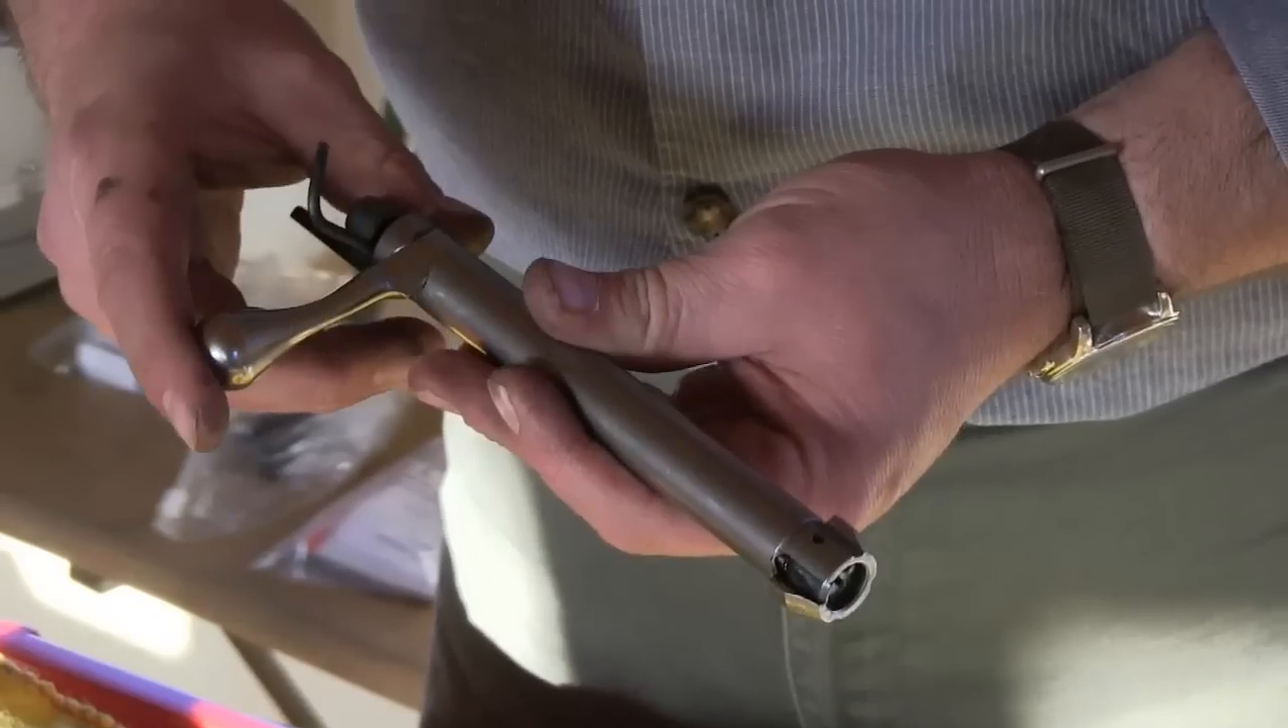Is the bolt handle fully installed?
Yes.